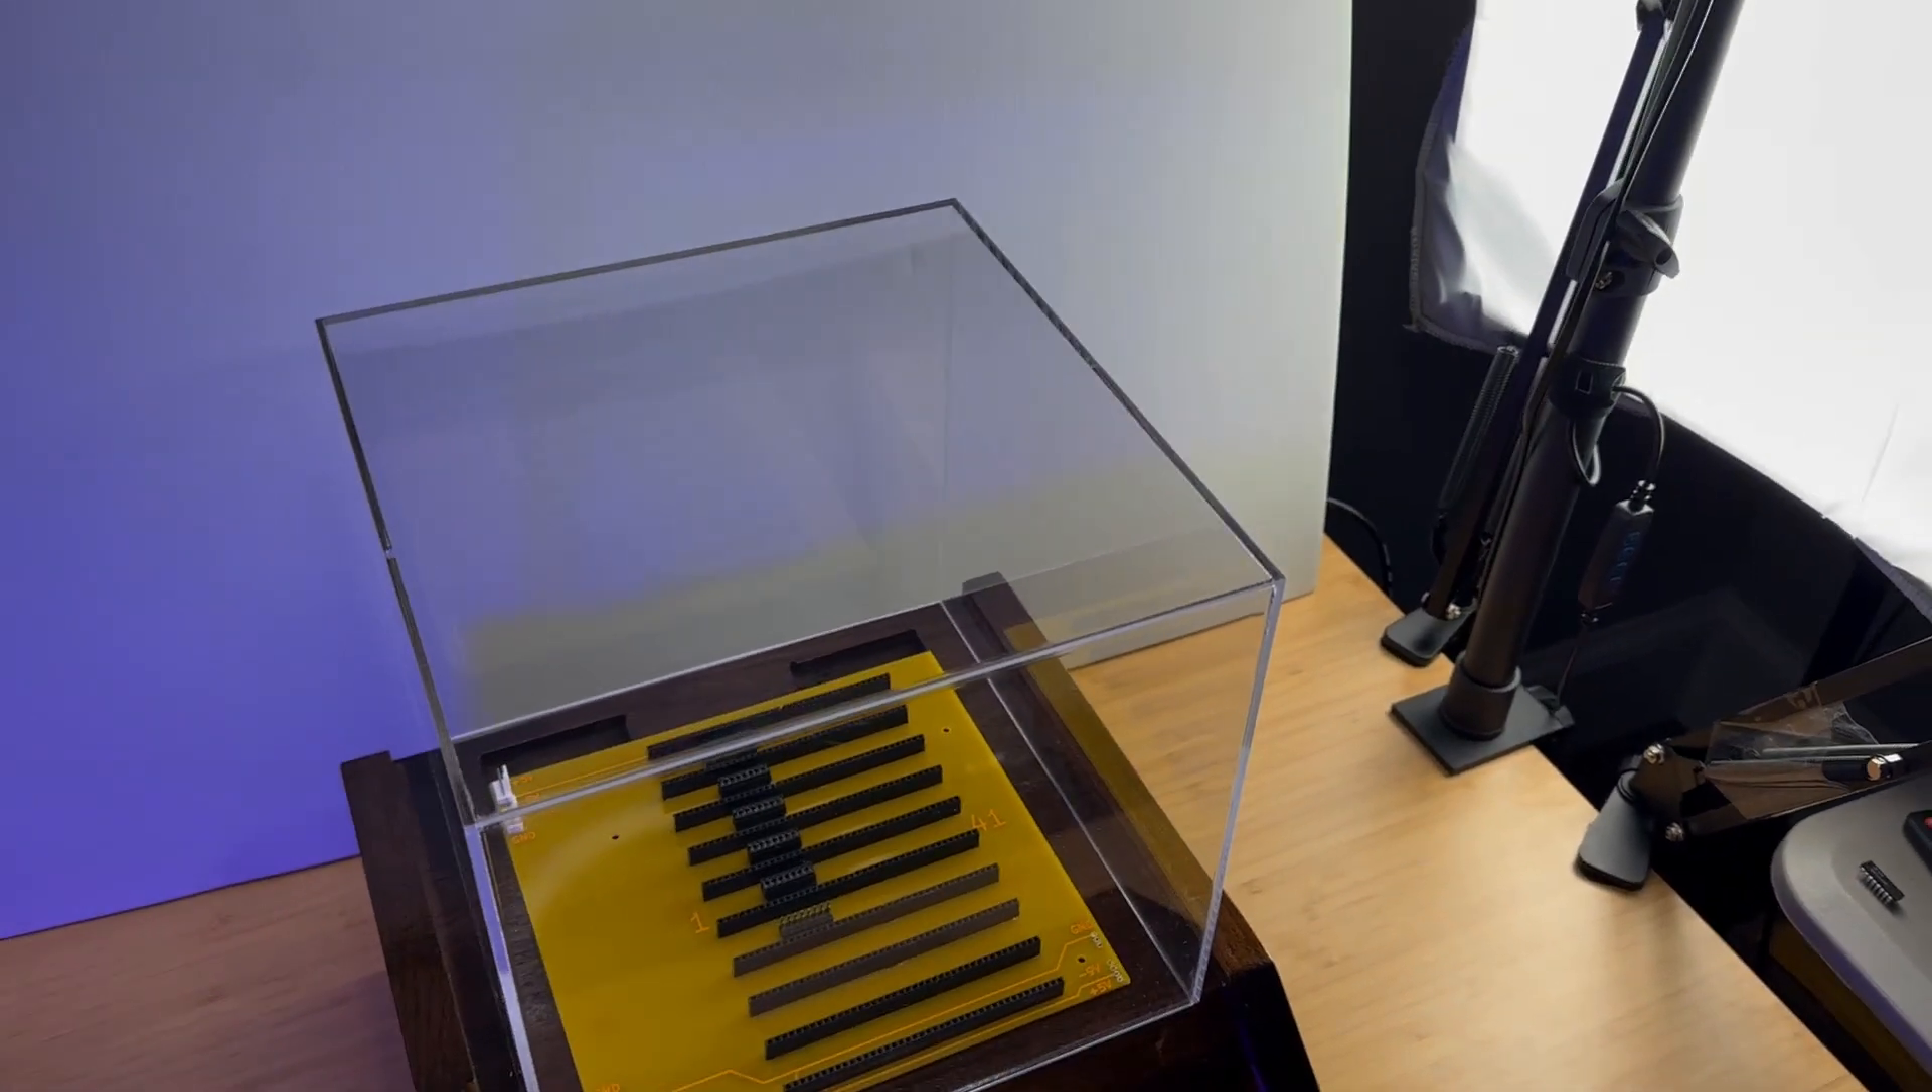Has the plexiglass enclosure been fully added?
Yes.